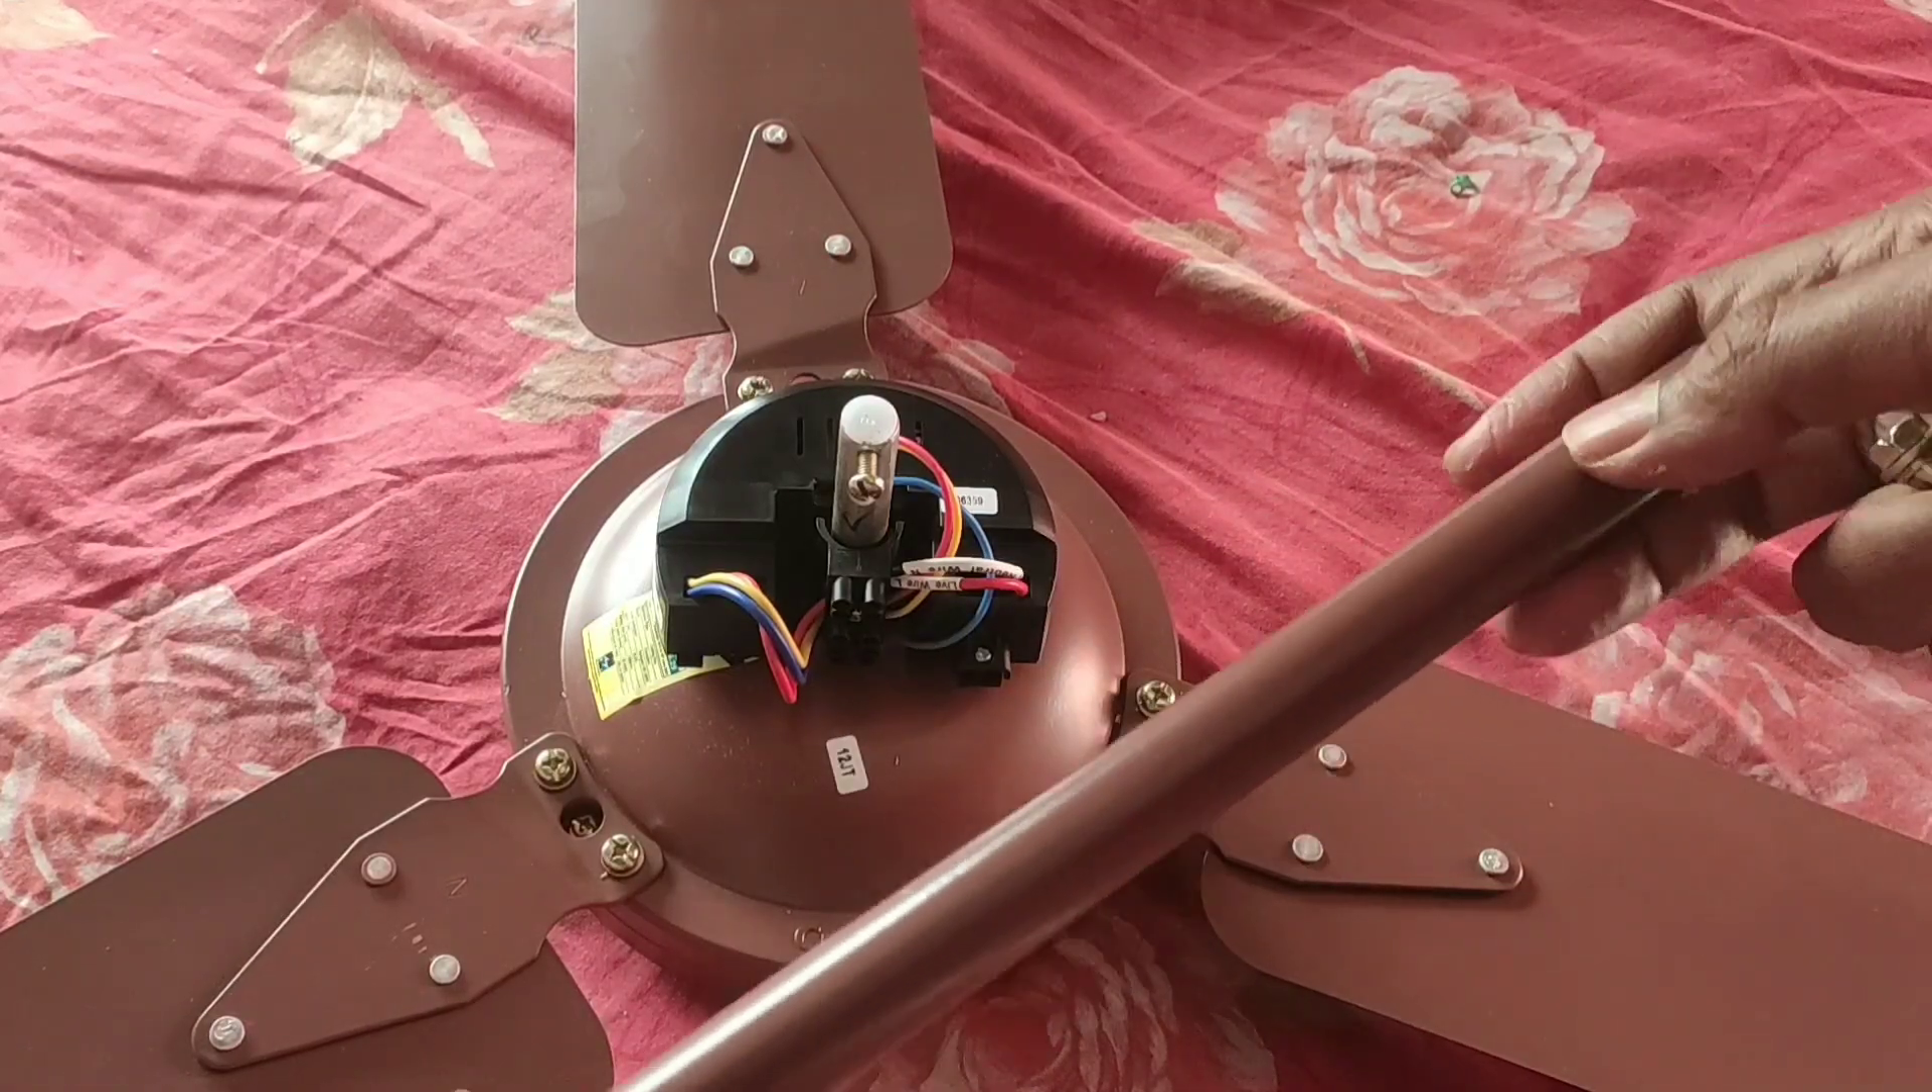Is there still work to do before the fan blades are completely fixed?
No.